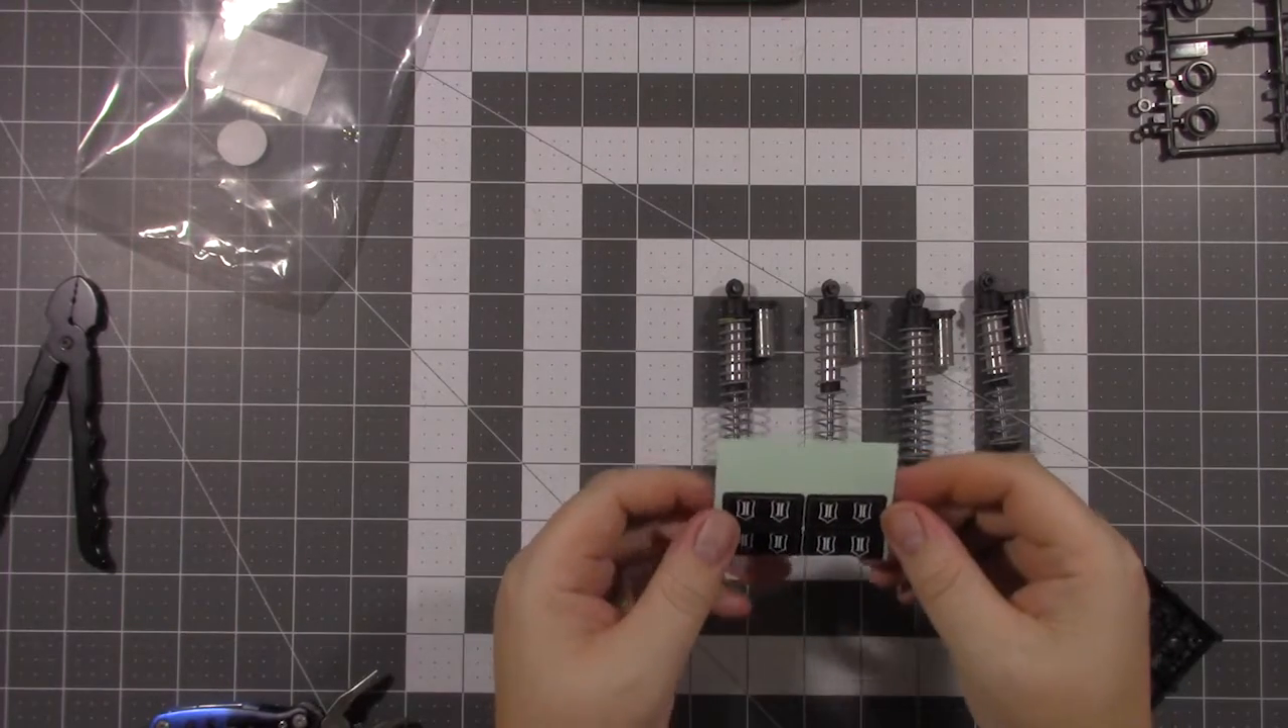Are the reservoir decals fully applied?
No.